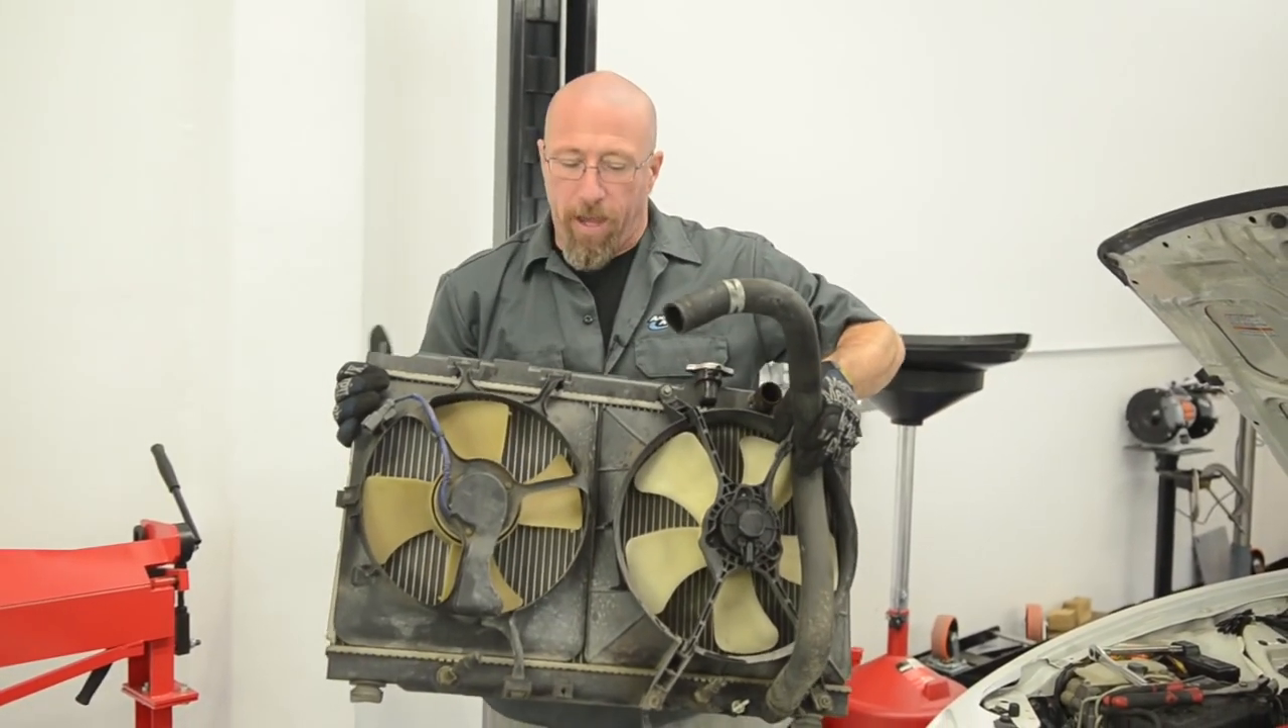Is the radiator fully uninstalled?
Yes.